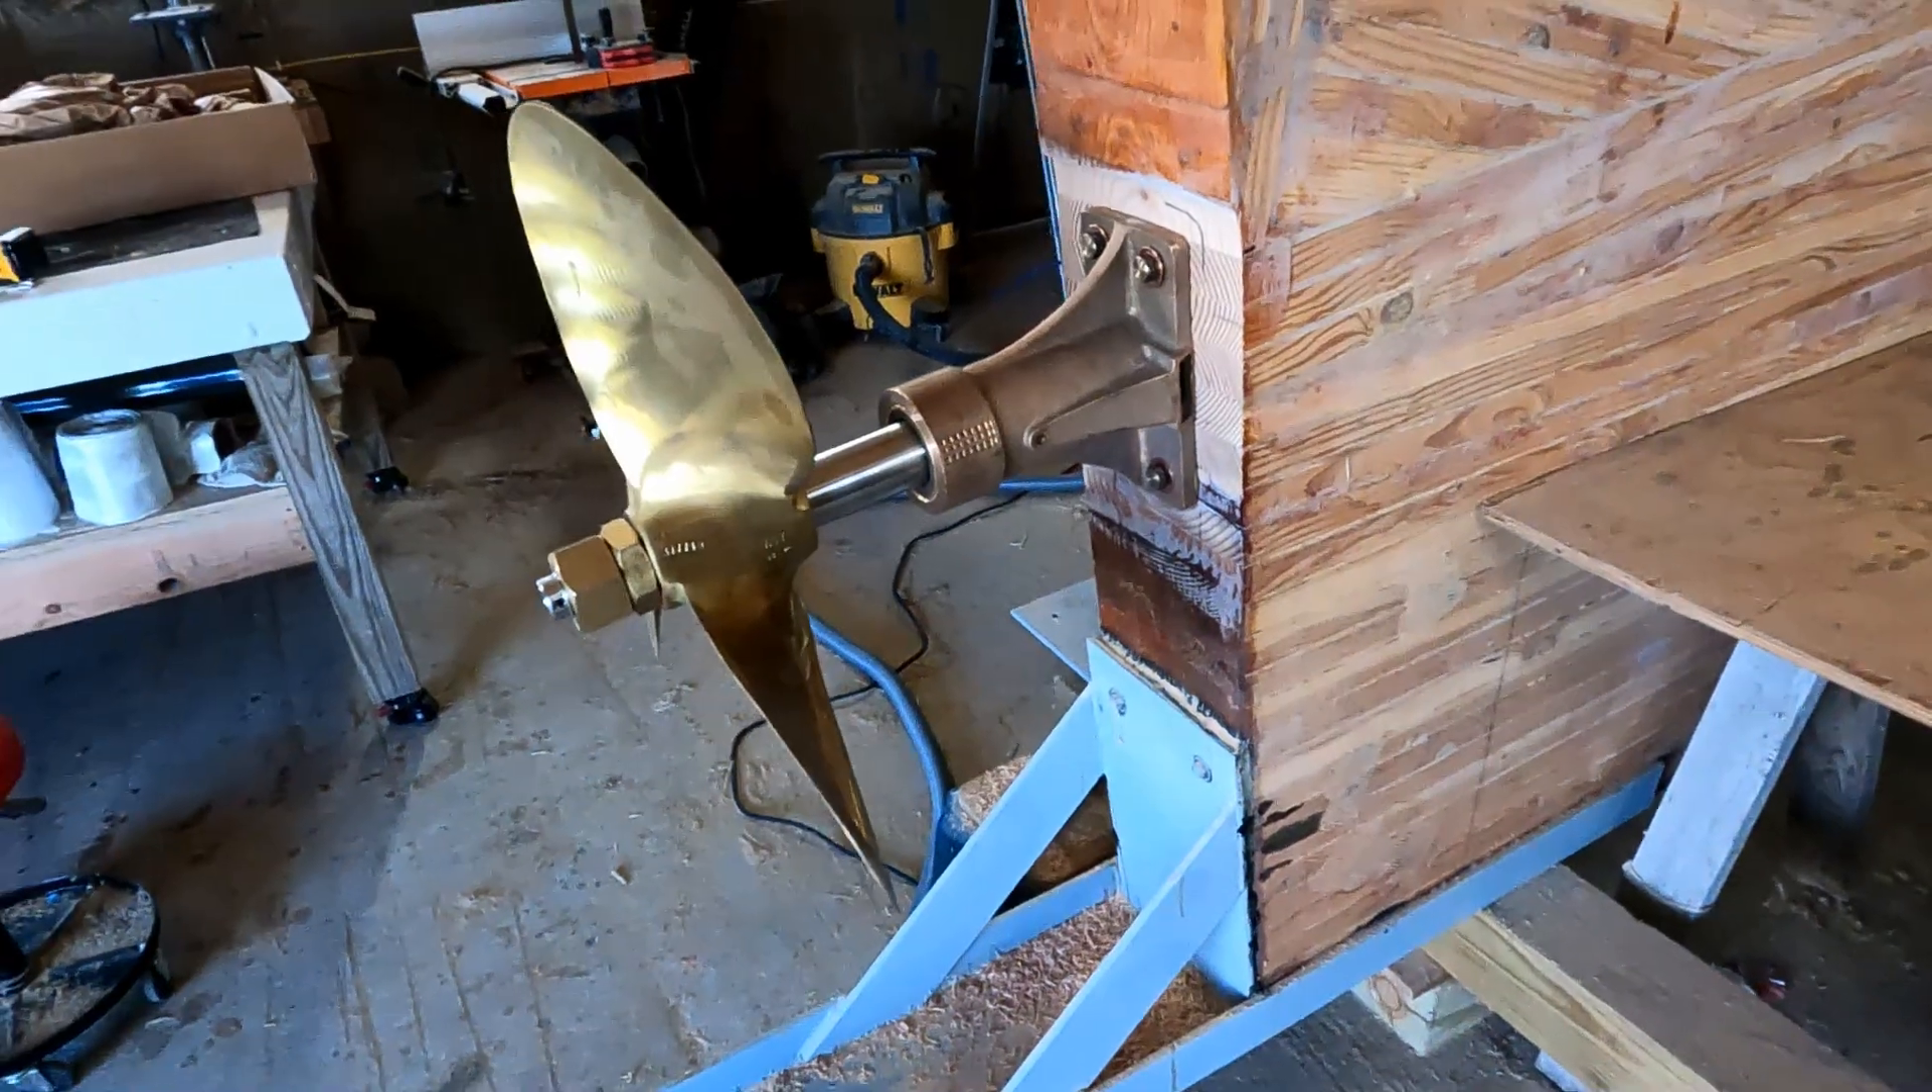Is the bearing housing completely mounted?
Yes.